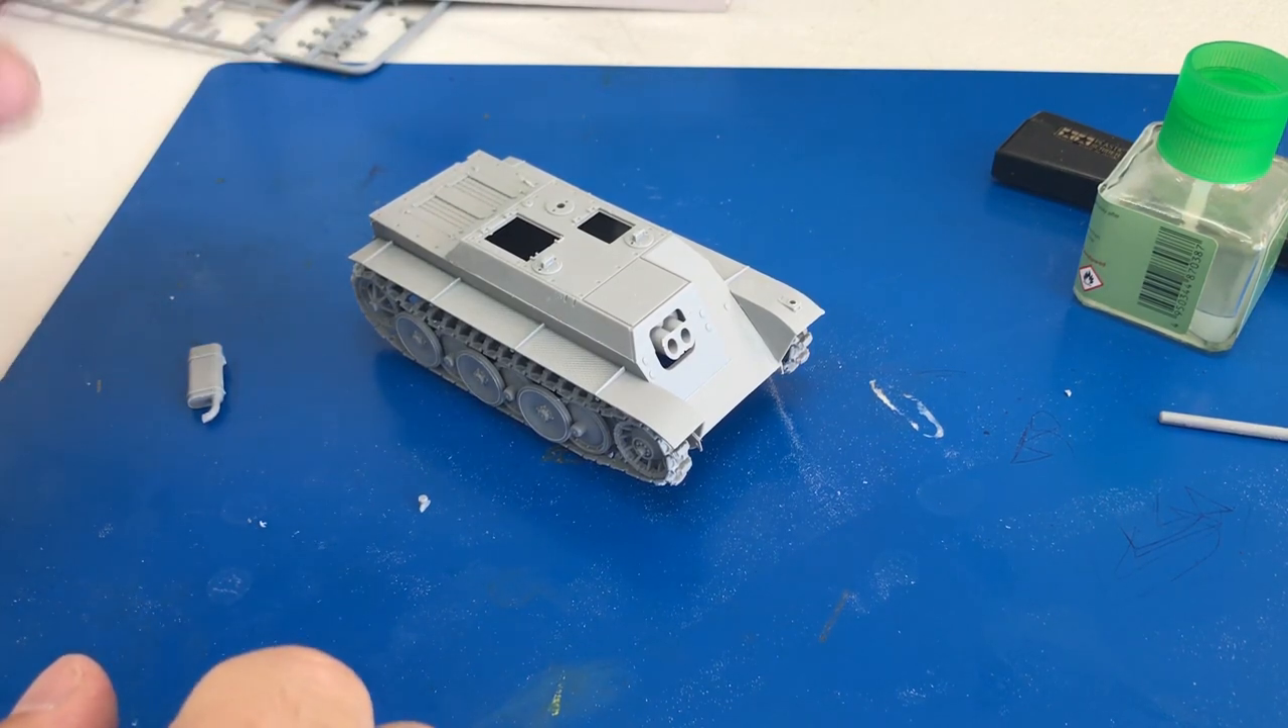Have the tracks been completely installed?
Yes.